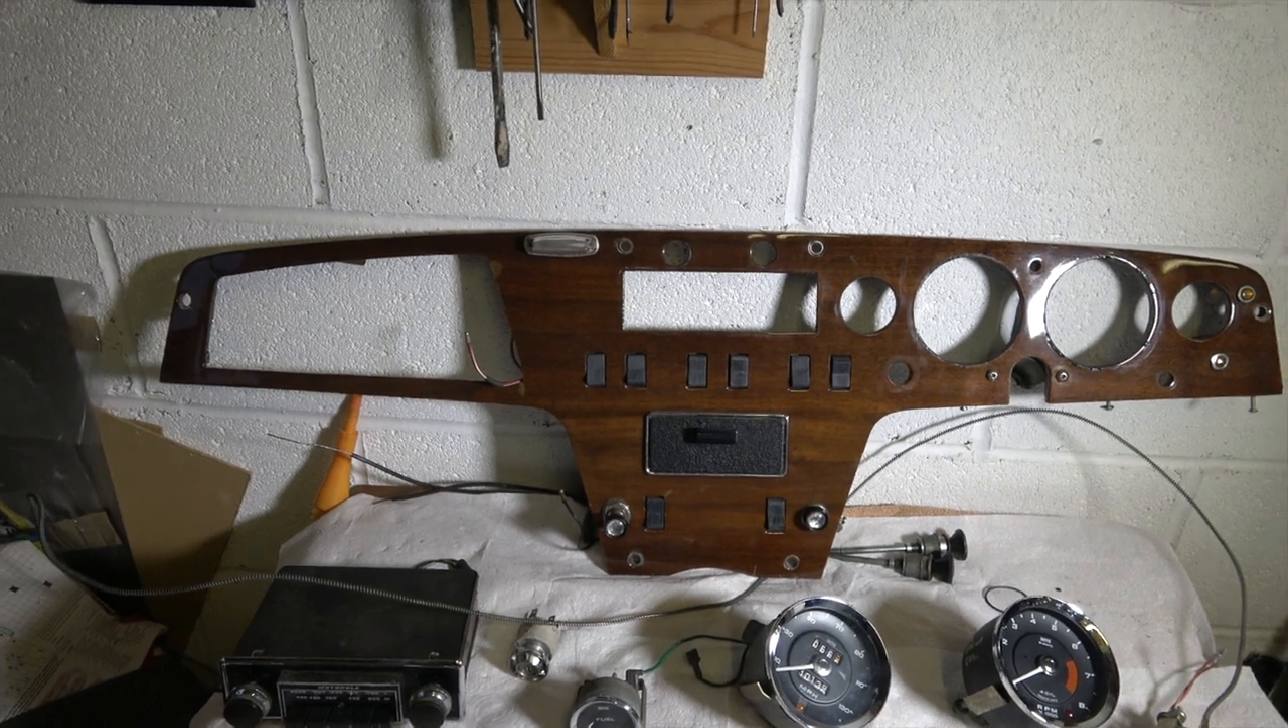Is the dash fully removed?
Yes.